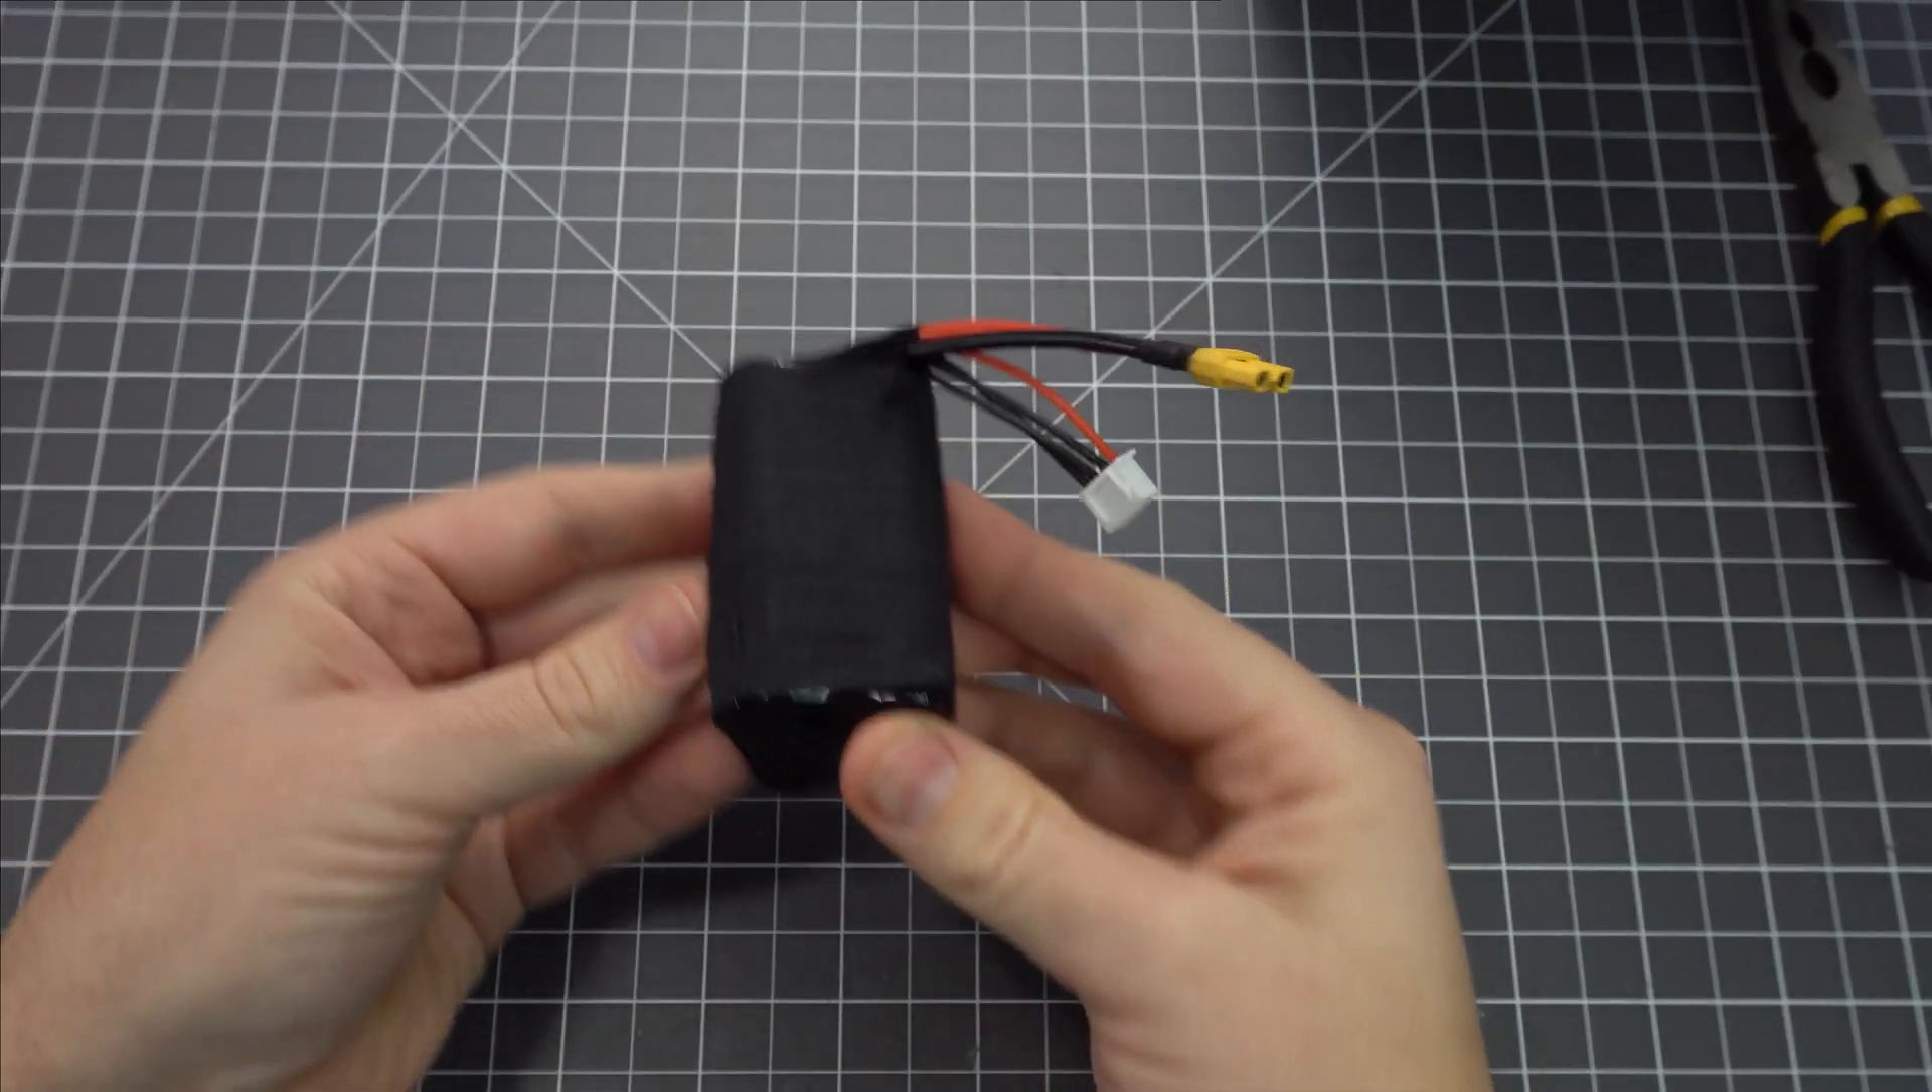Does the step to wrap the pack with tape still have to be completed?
No.